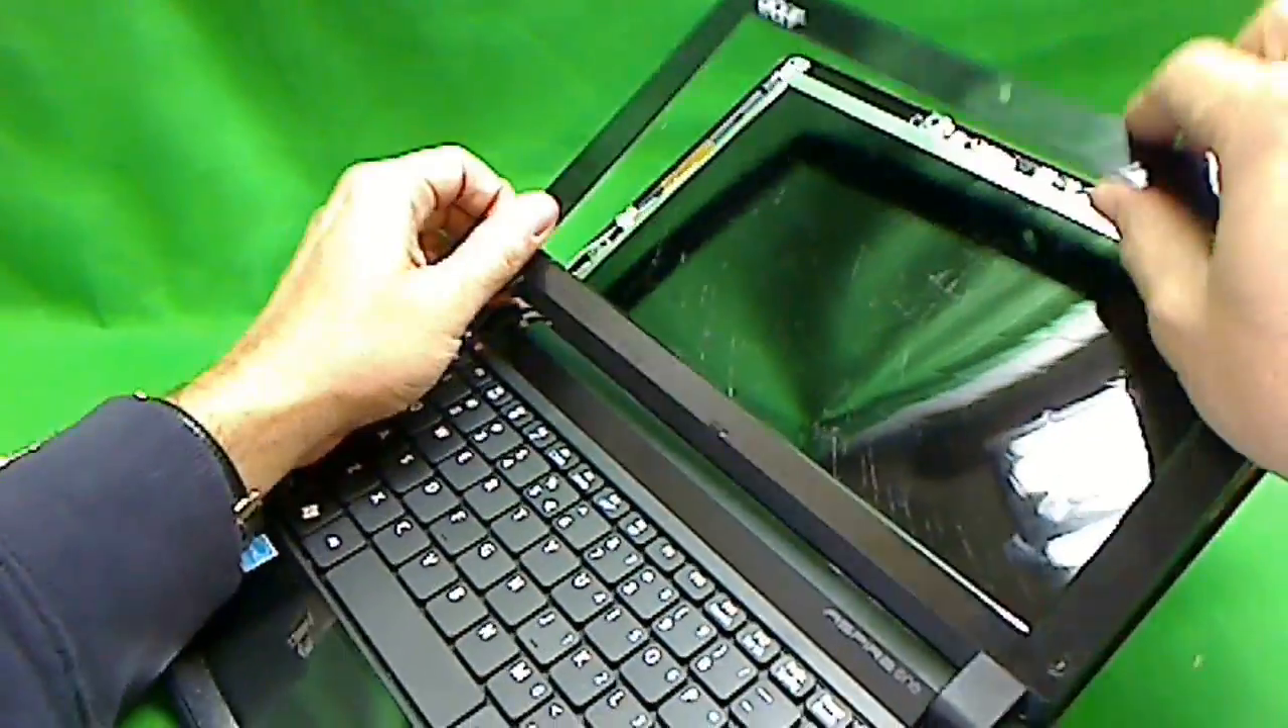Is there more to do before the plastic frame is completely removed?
Yes.